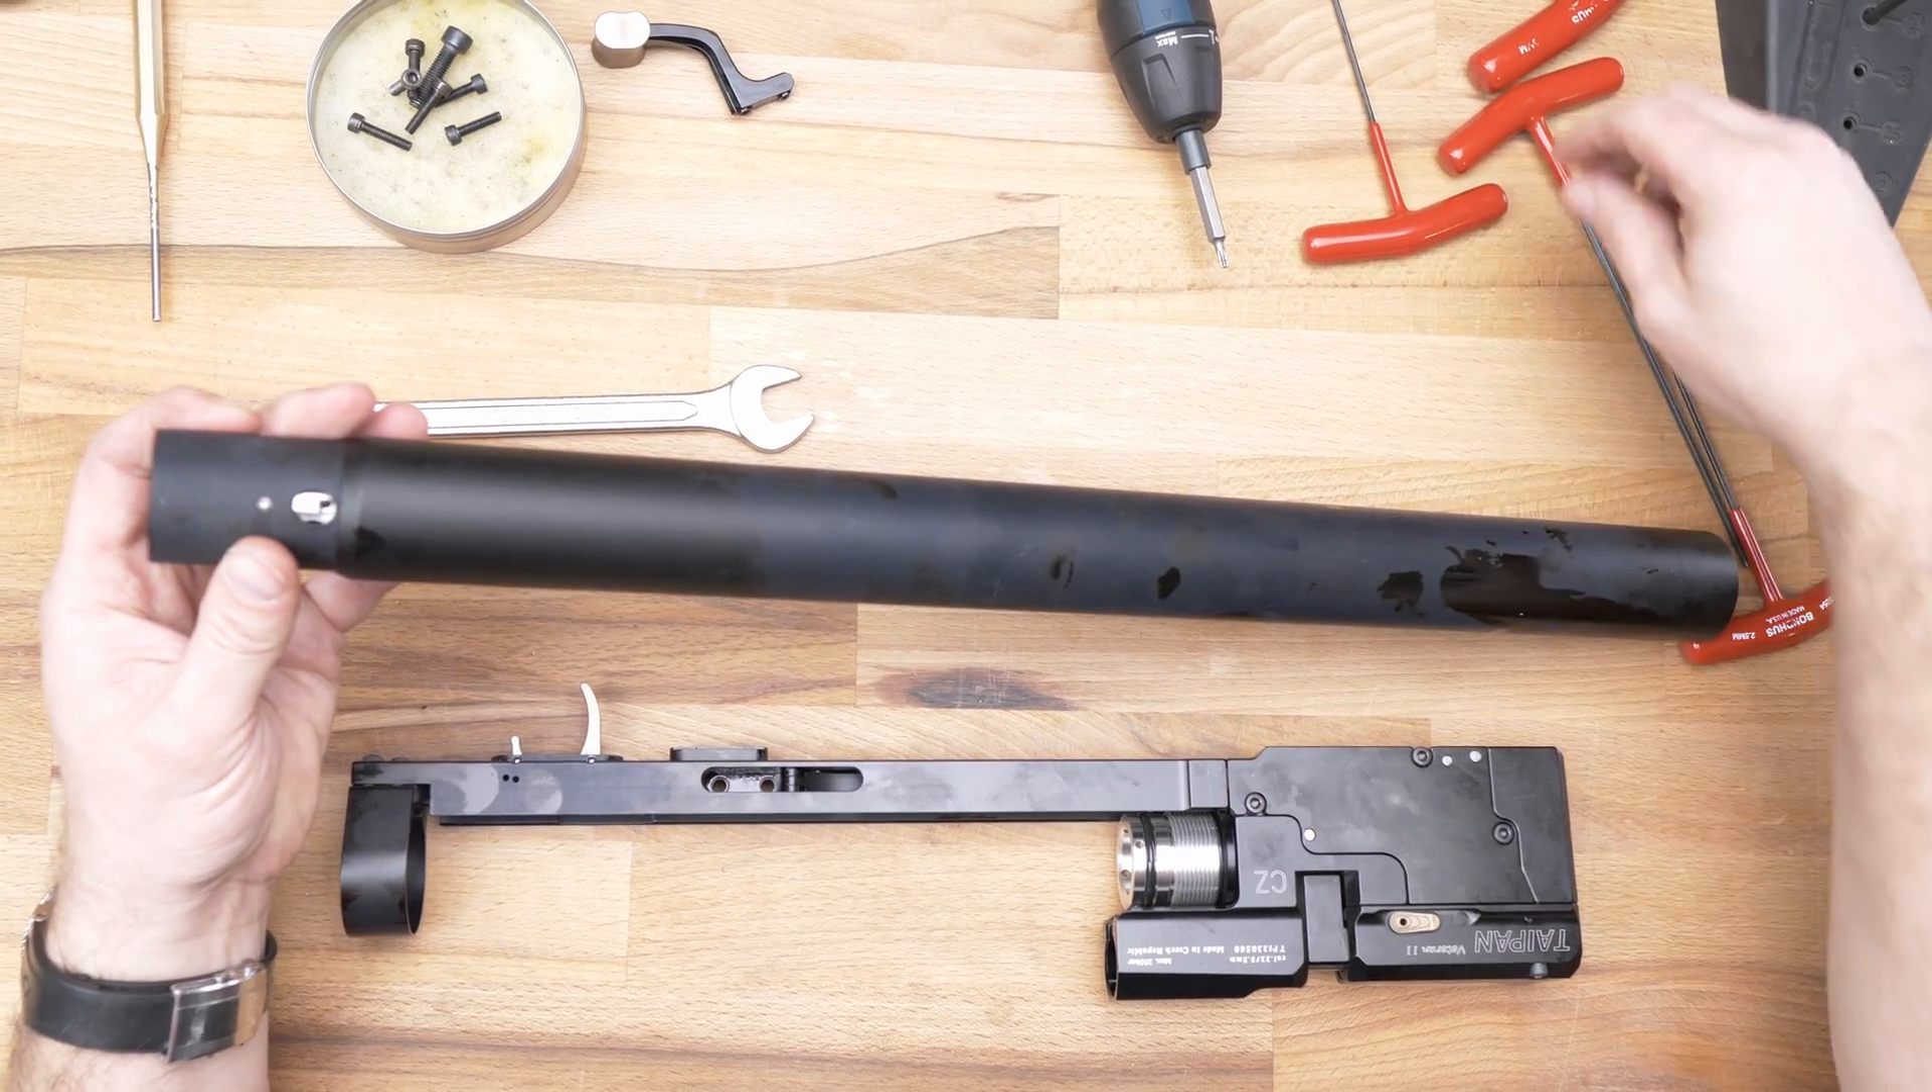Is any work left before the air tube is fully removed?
No.